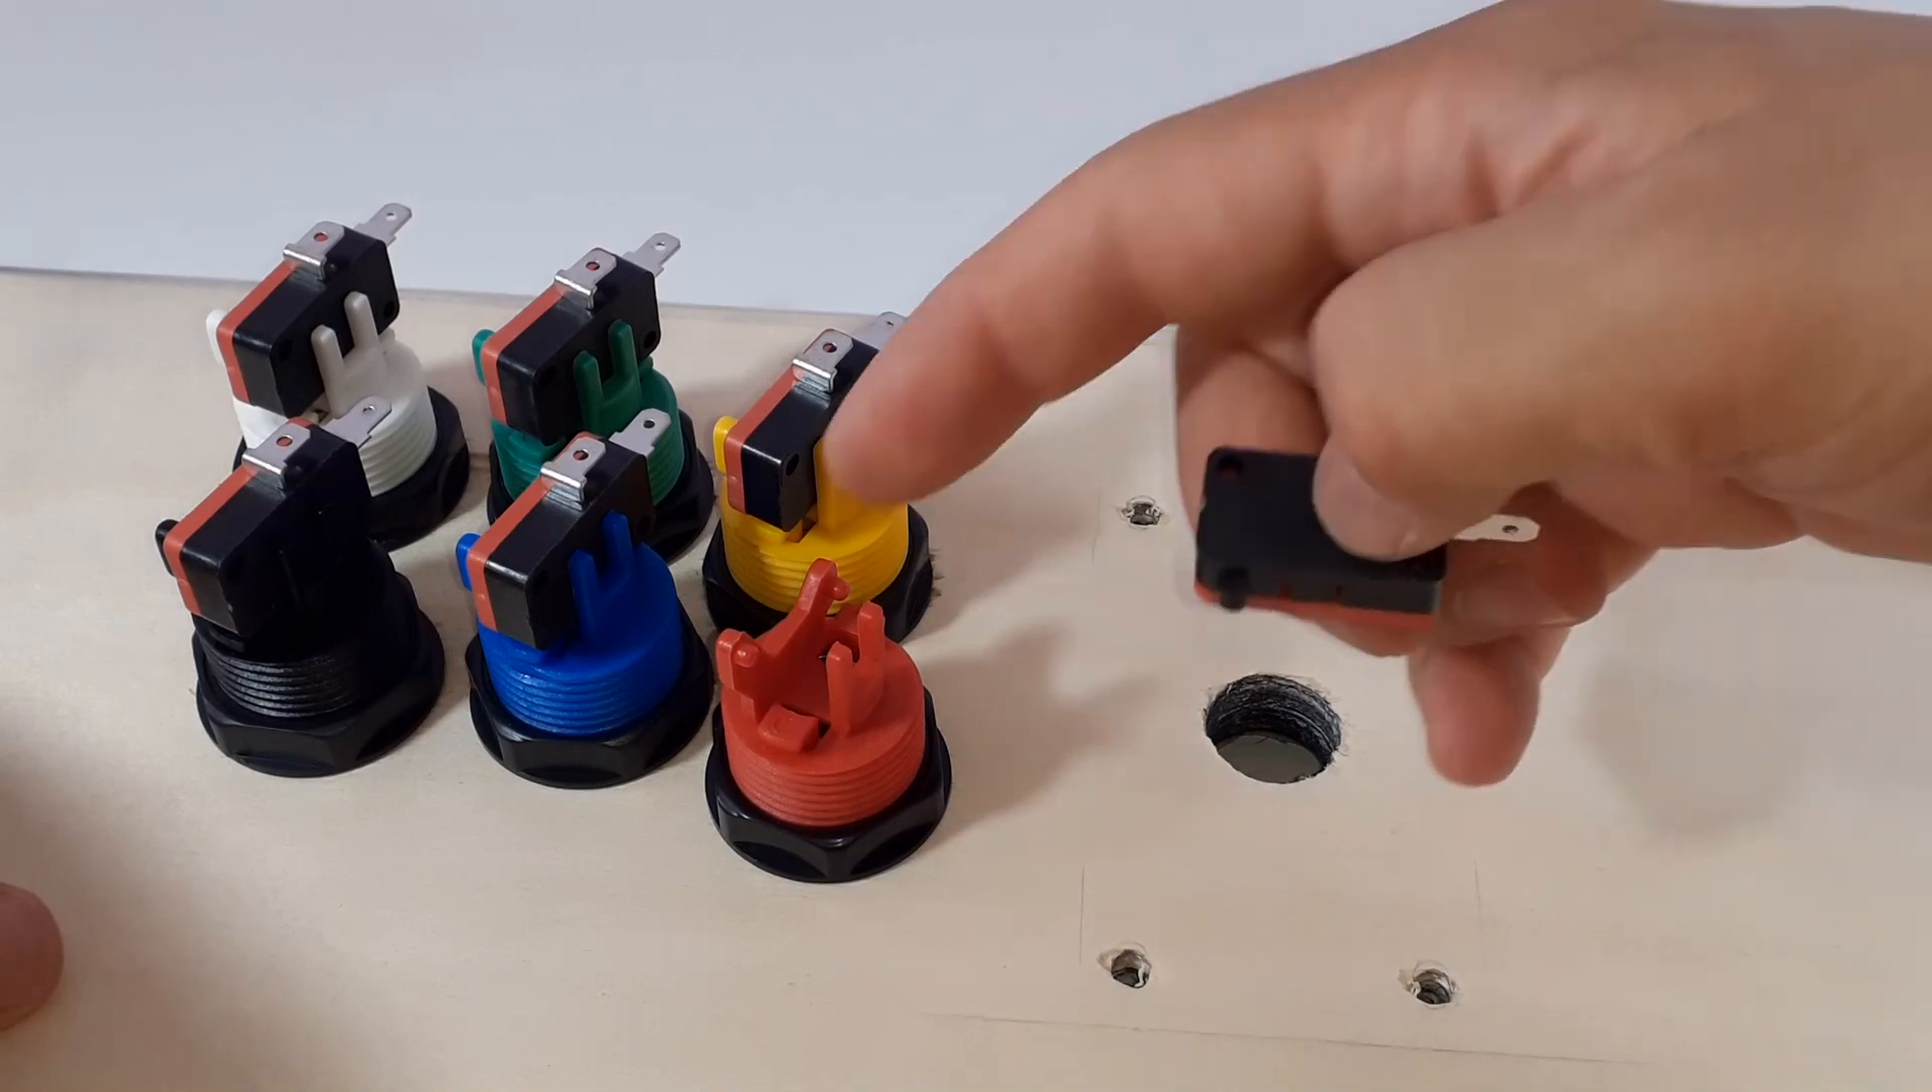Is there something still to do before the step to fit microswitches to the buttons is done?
Yes.